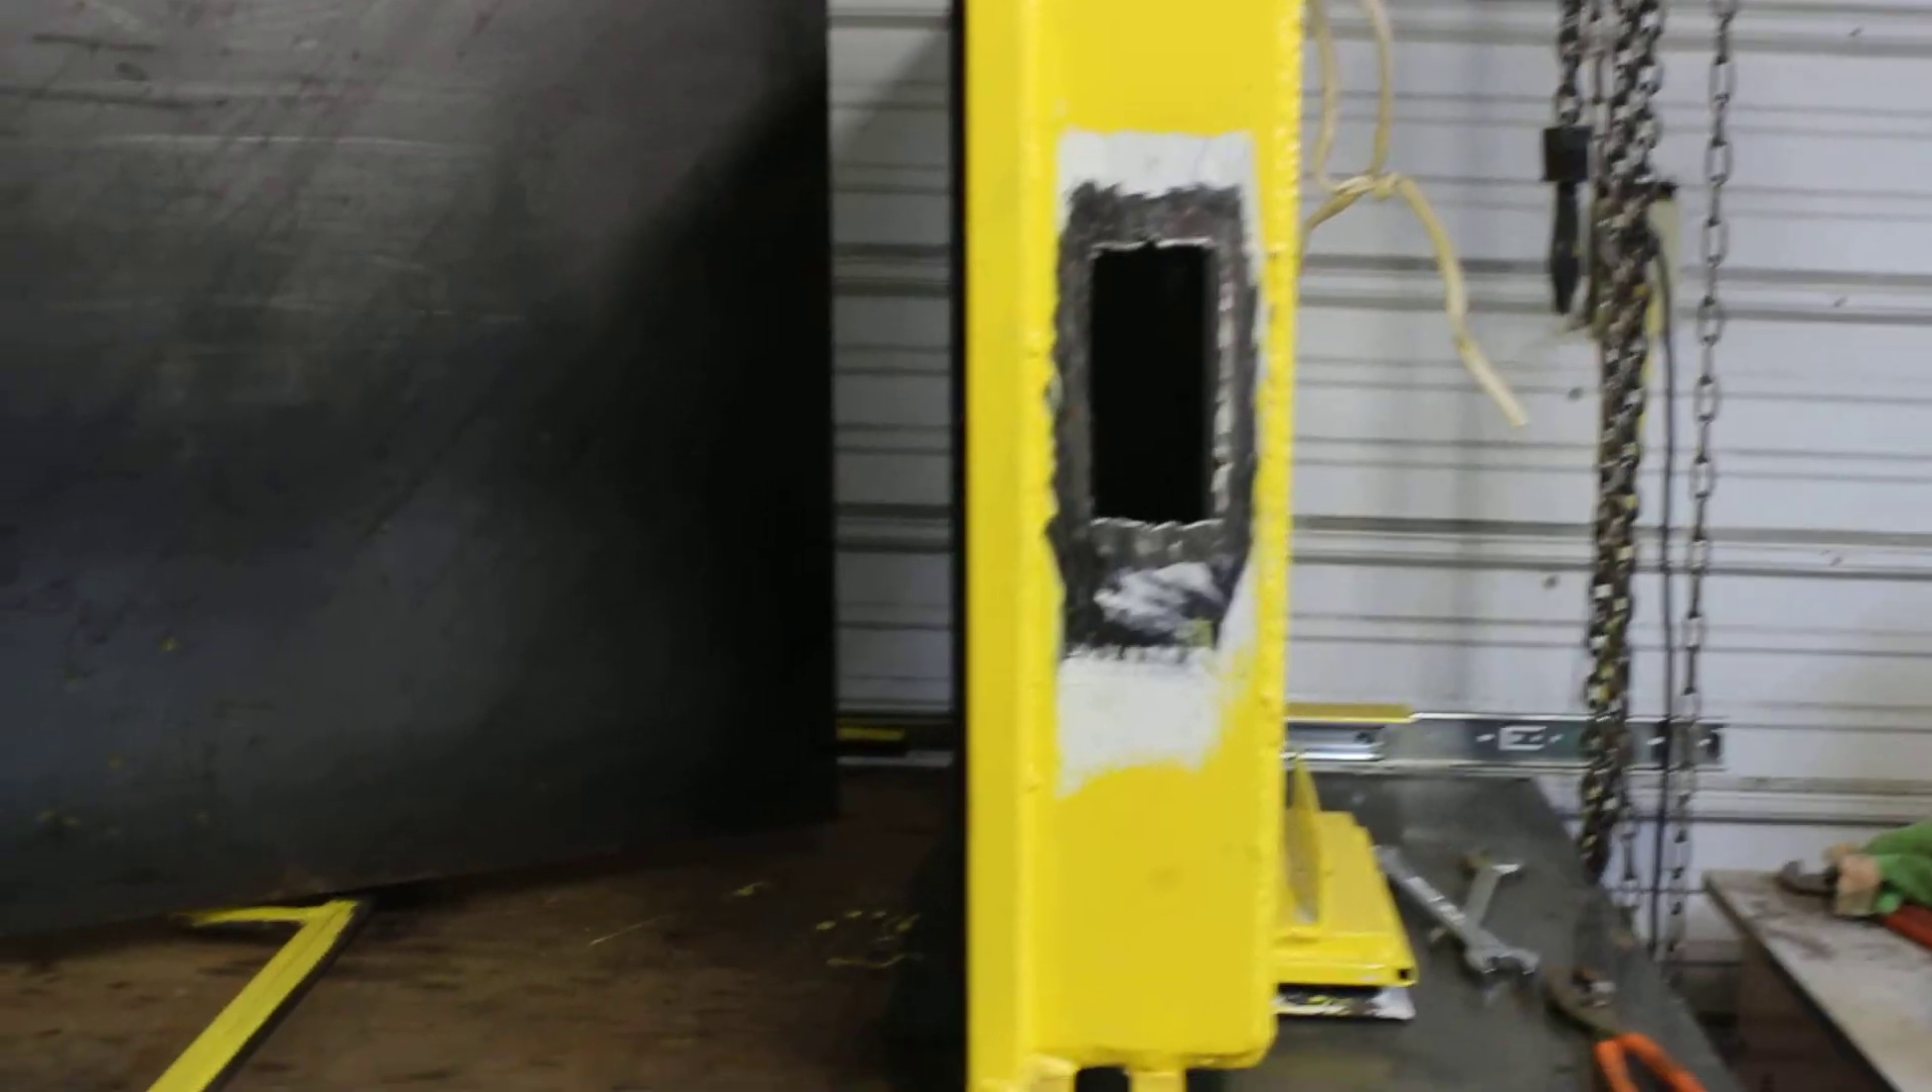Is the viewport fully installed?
No.